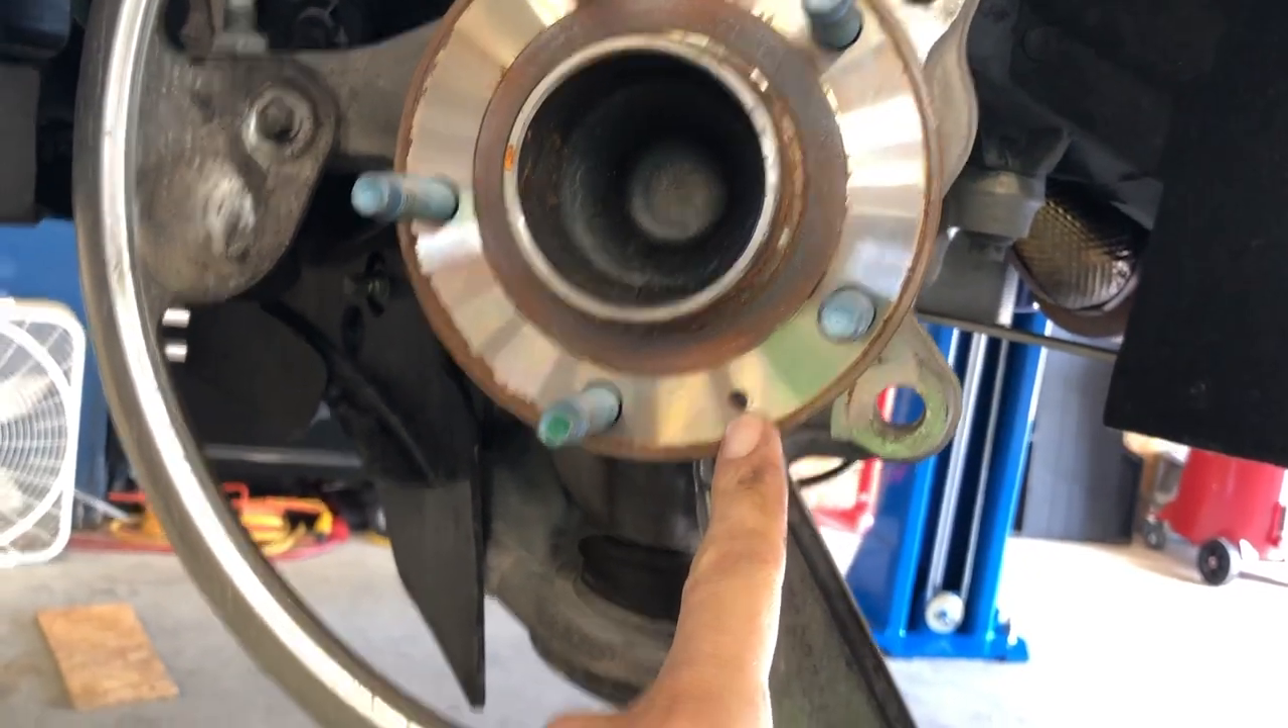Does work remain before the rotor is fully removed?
No.